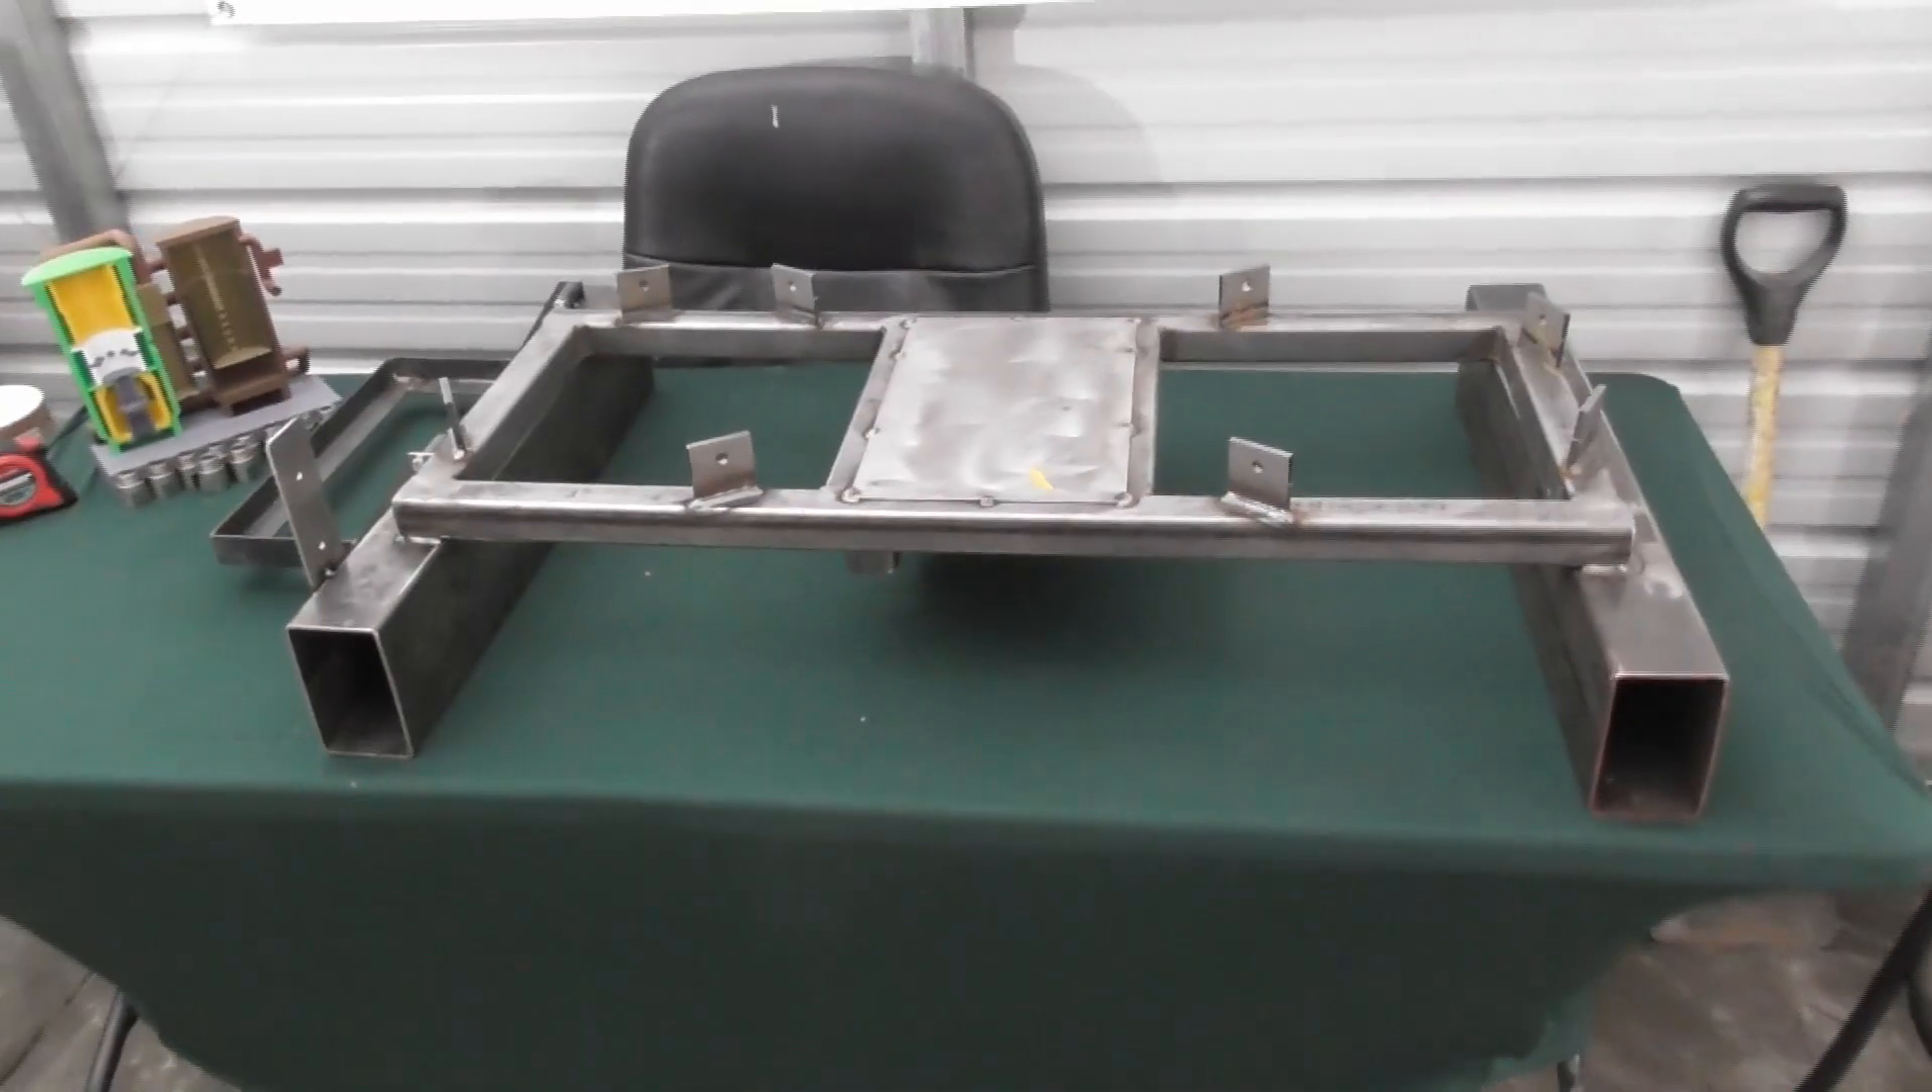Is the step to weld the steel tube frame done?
Yes.